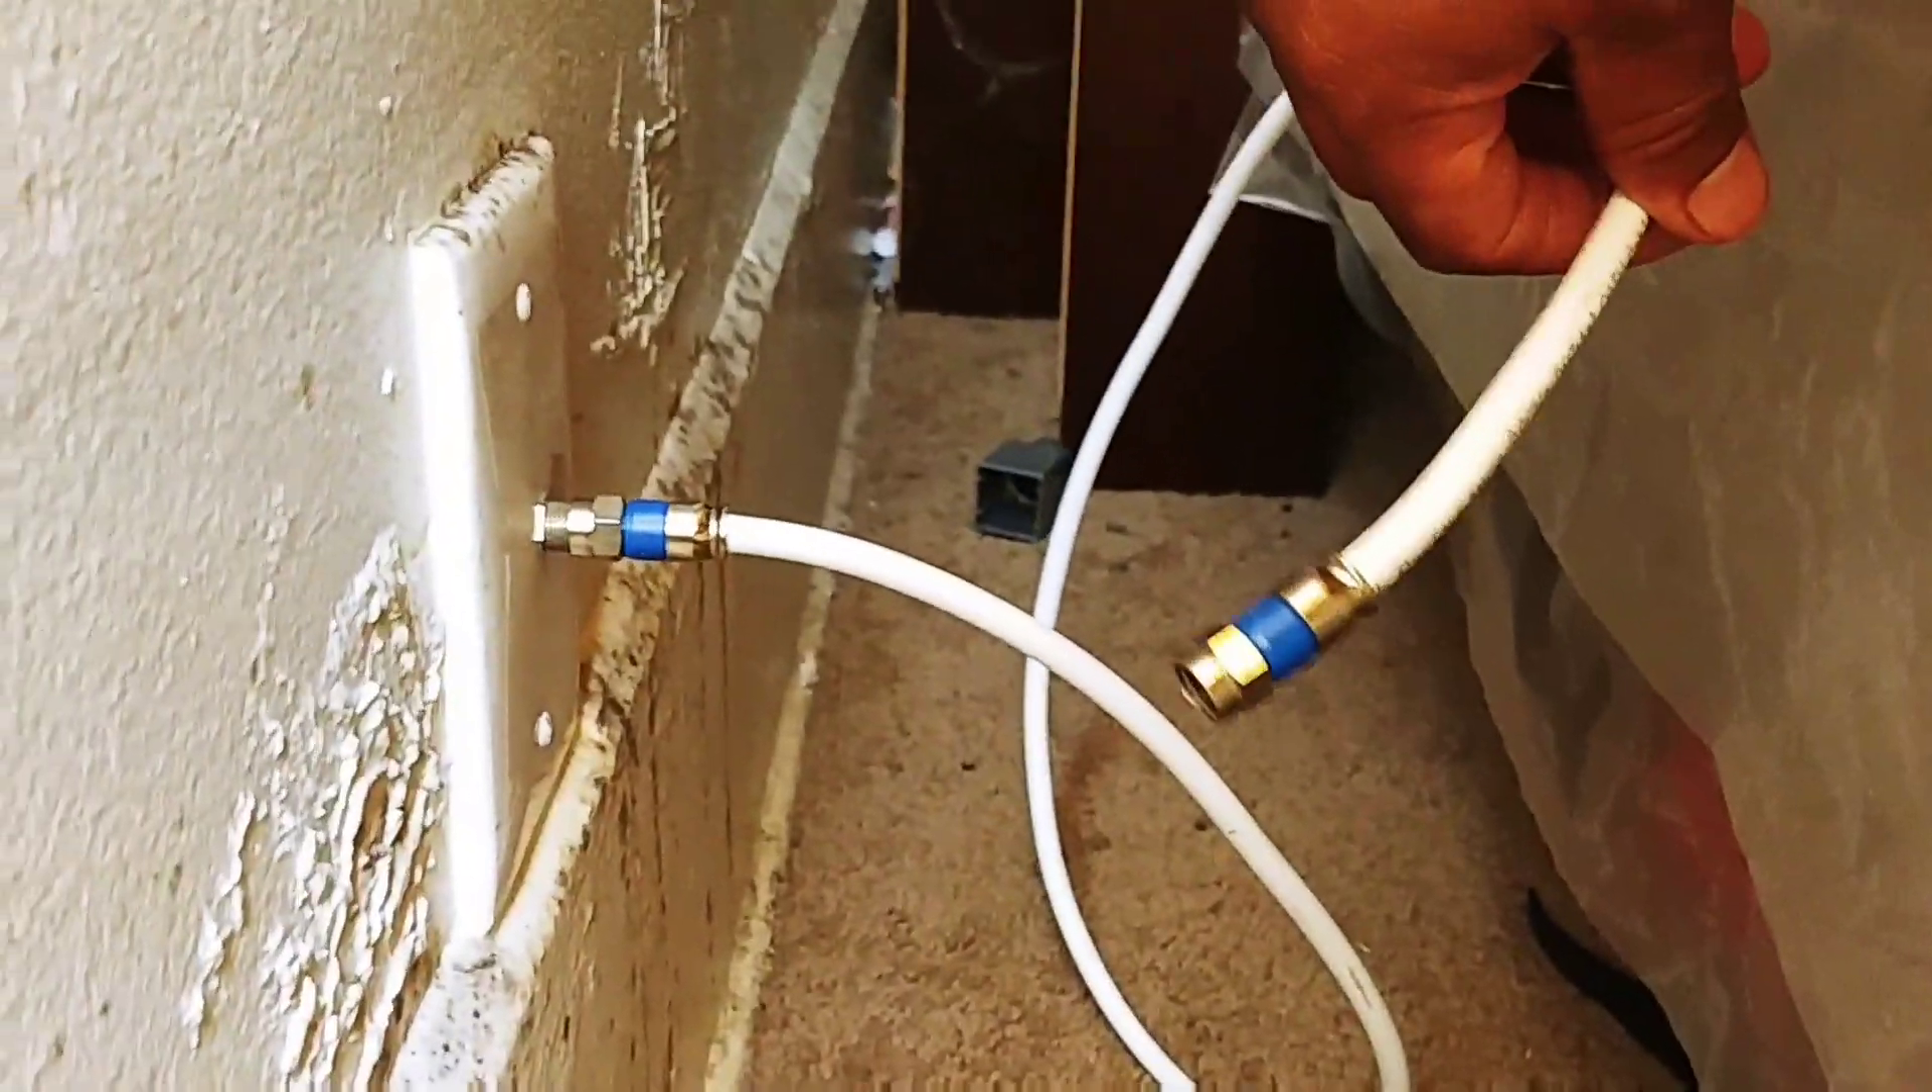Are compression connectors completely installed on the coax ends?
Yes.